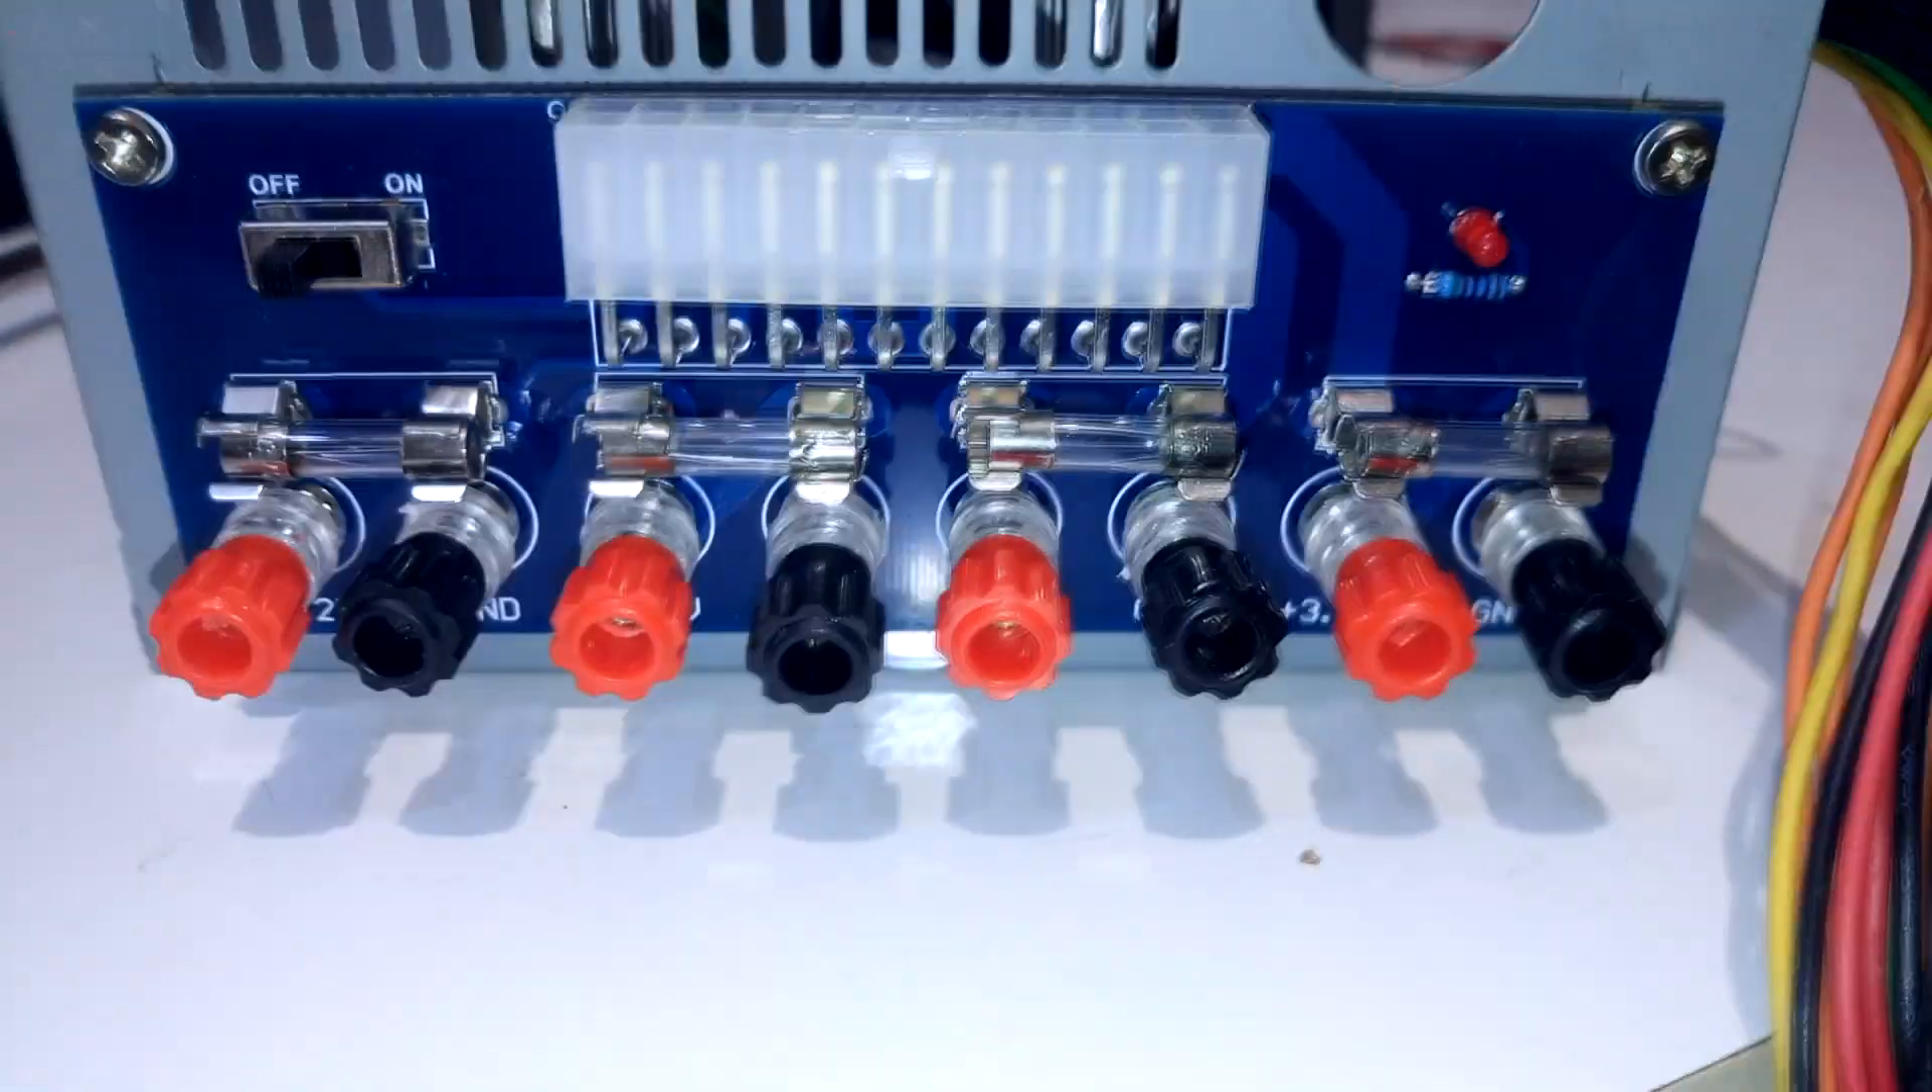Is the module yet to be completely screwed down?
No.